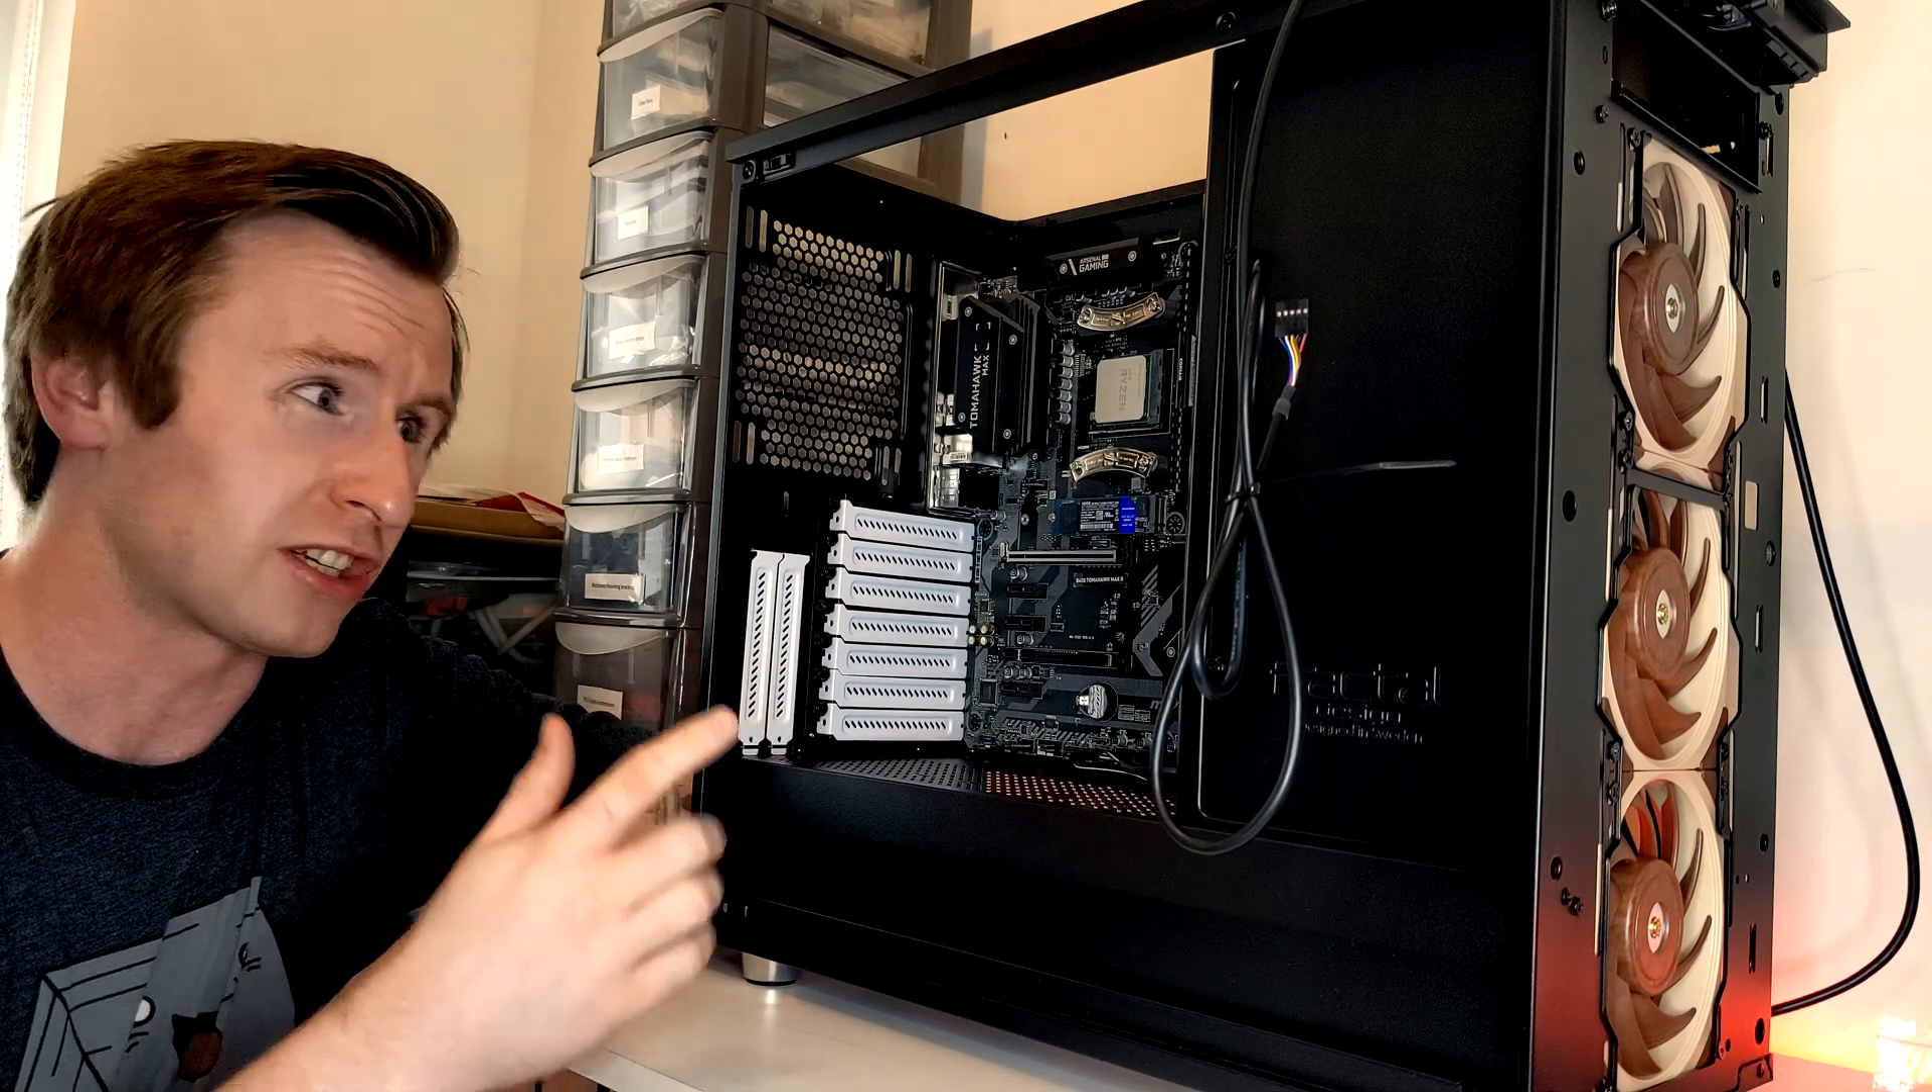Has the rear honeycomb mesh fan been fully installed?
No.